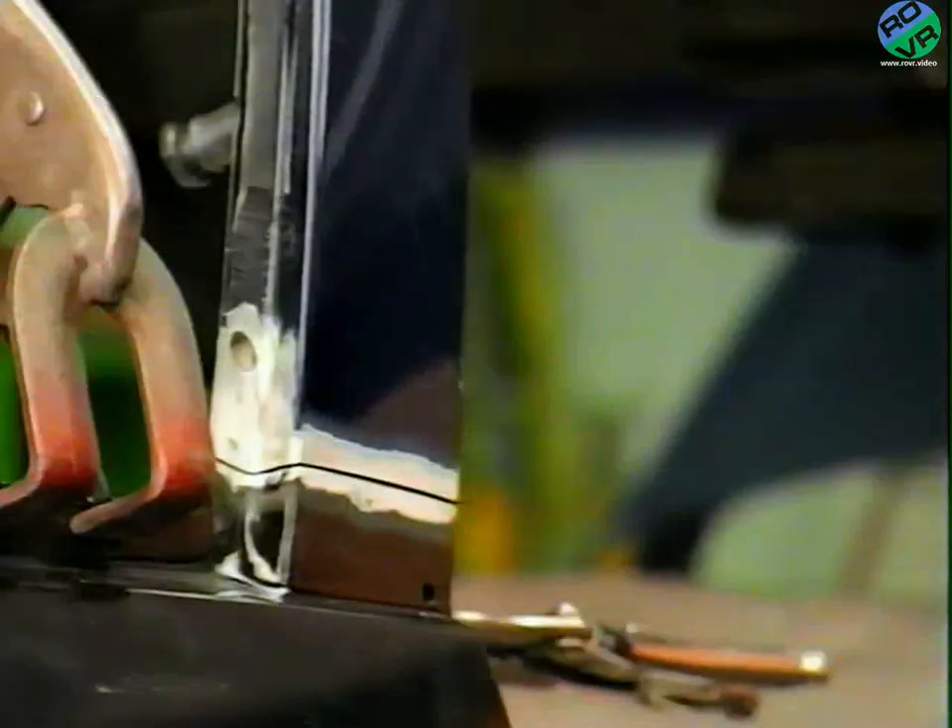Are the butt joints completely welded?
No.